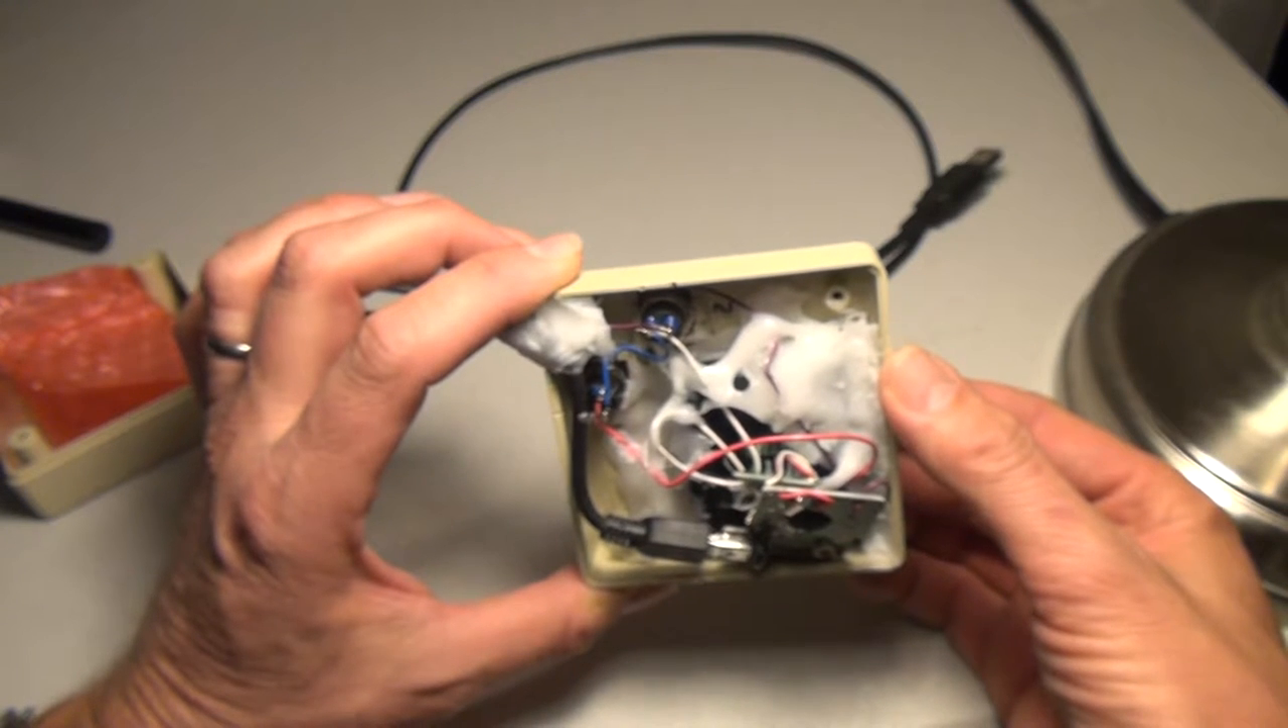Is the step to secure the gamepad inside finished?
Yes.